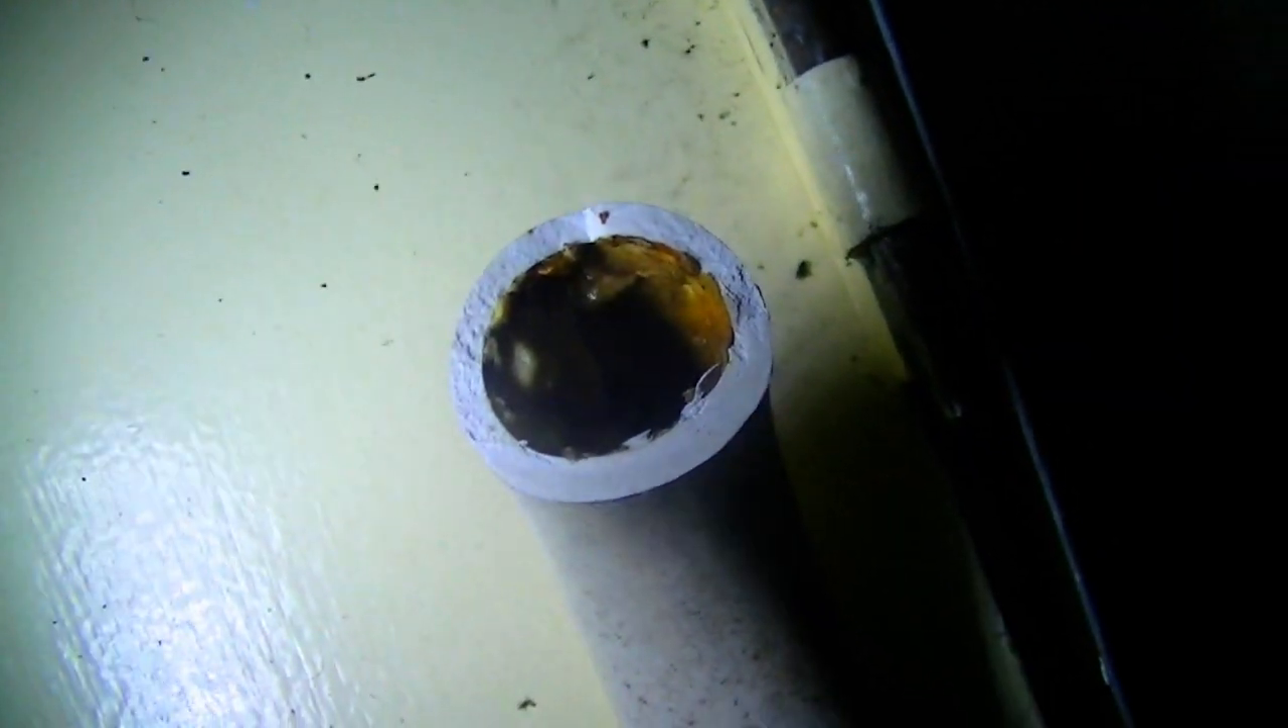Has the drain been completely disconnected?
Yes.